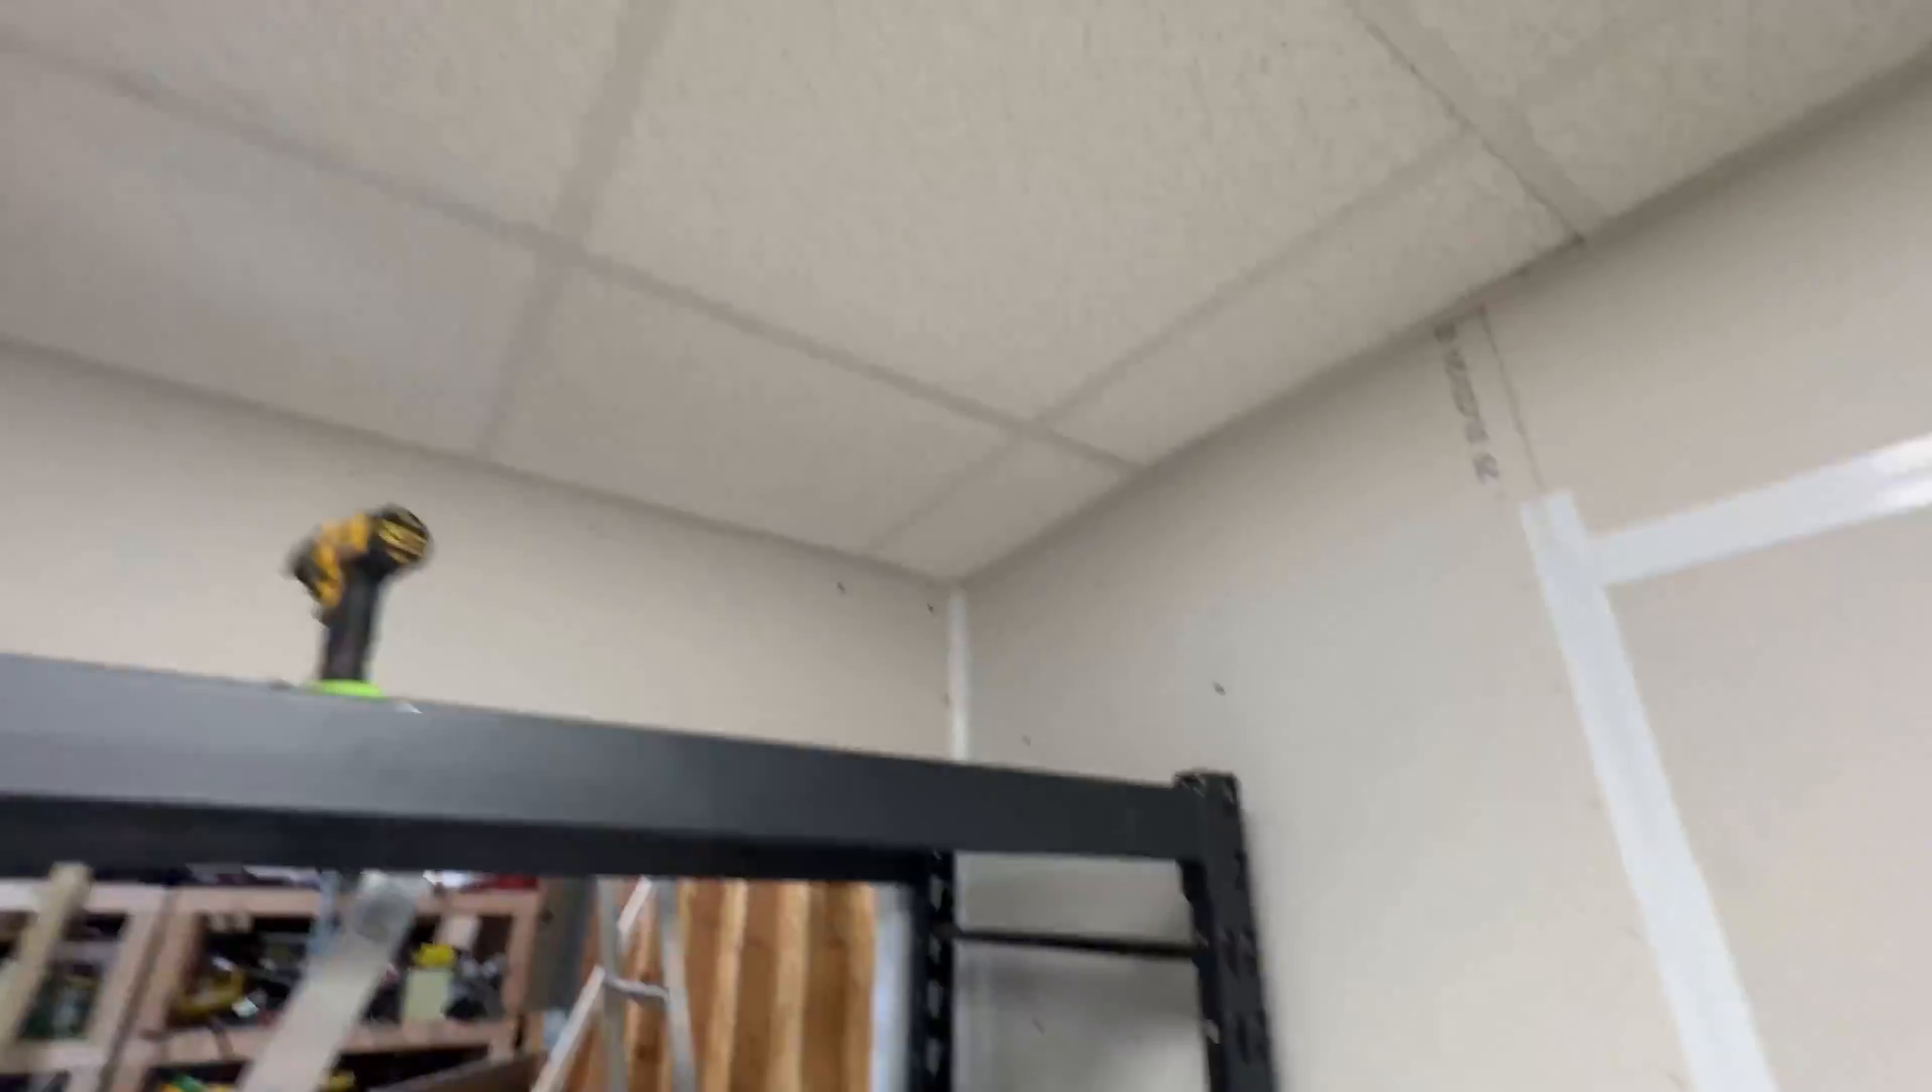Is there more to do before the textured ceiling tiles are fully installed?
No.